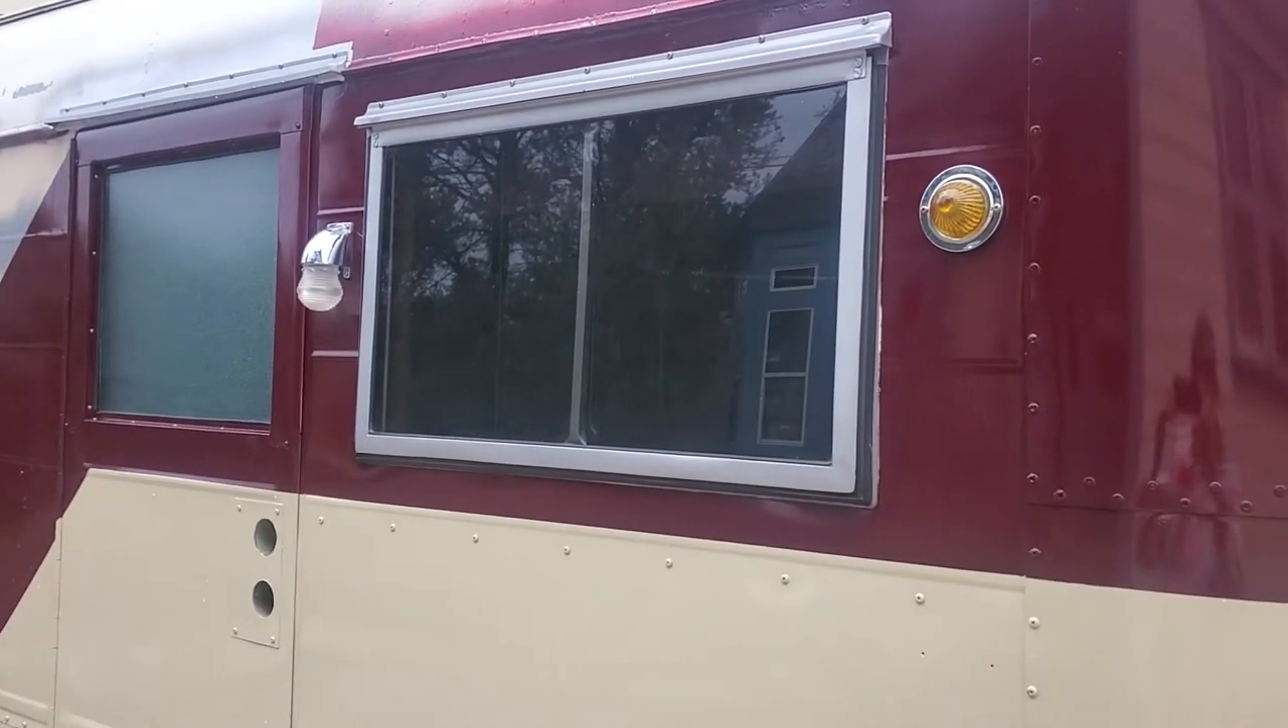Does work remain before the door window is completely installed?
No.